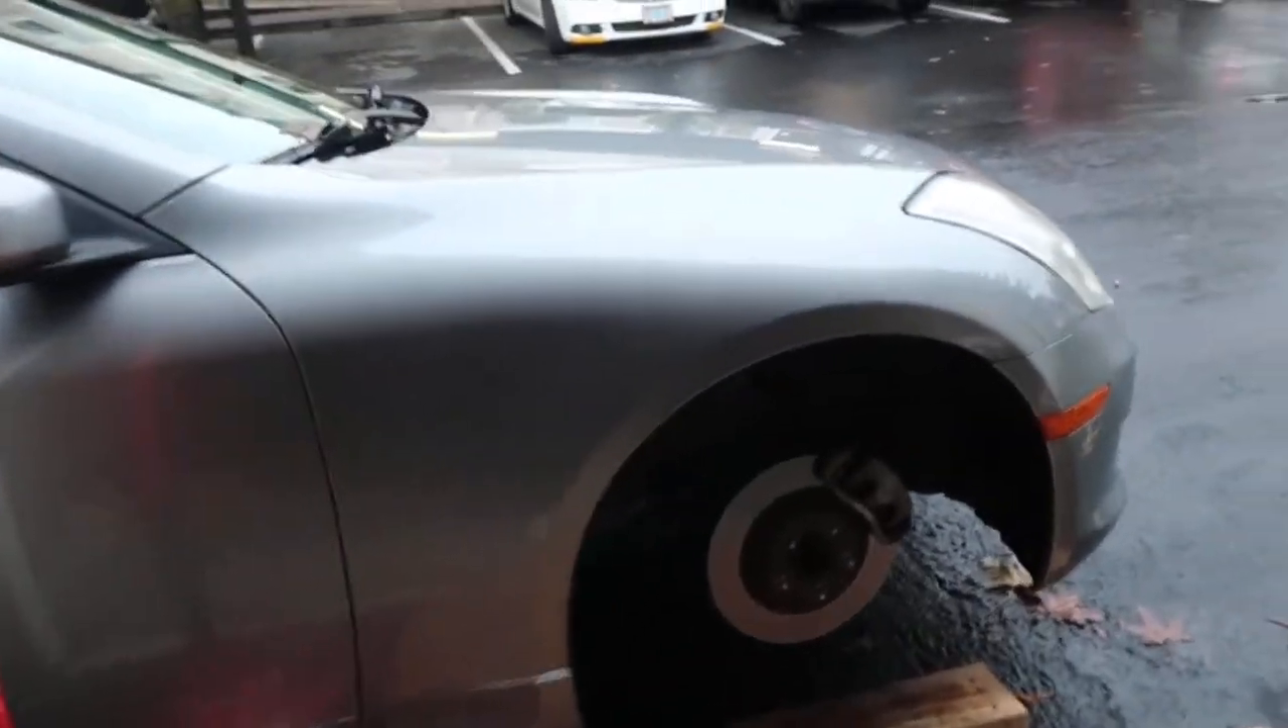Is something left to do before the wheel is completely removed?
No.